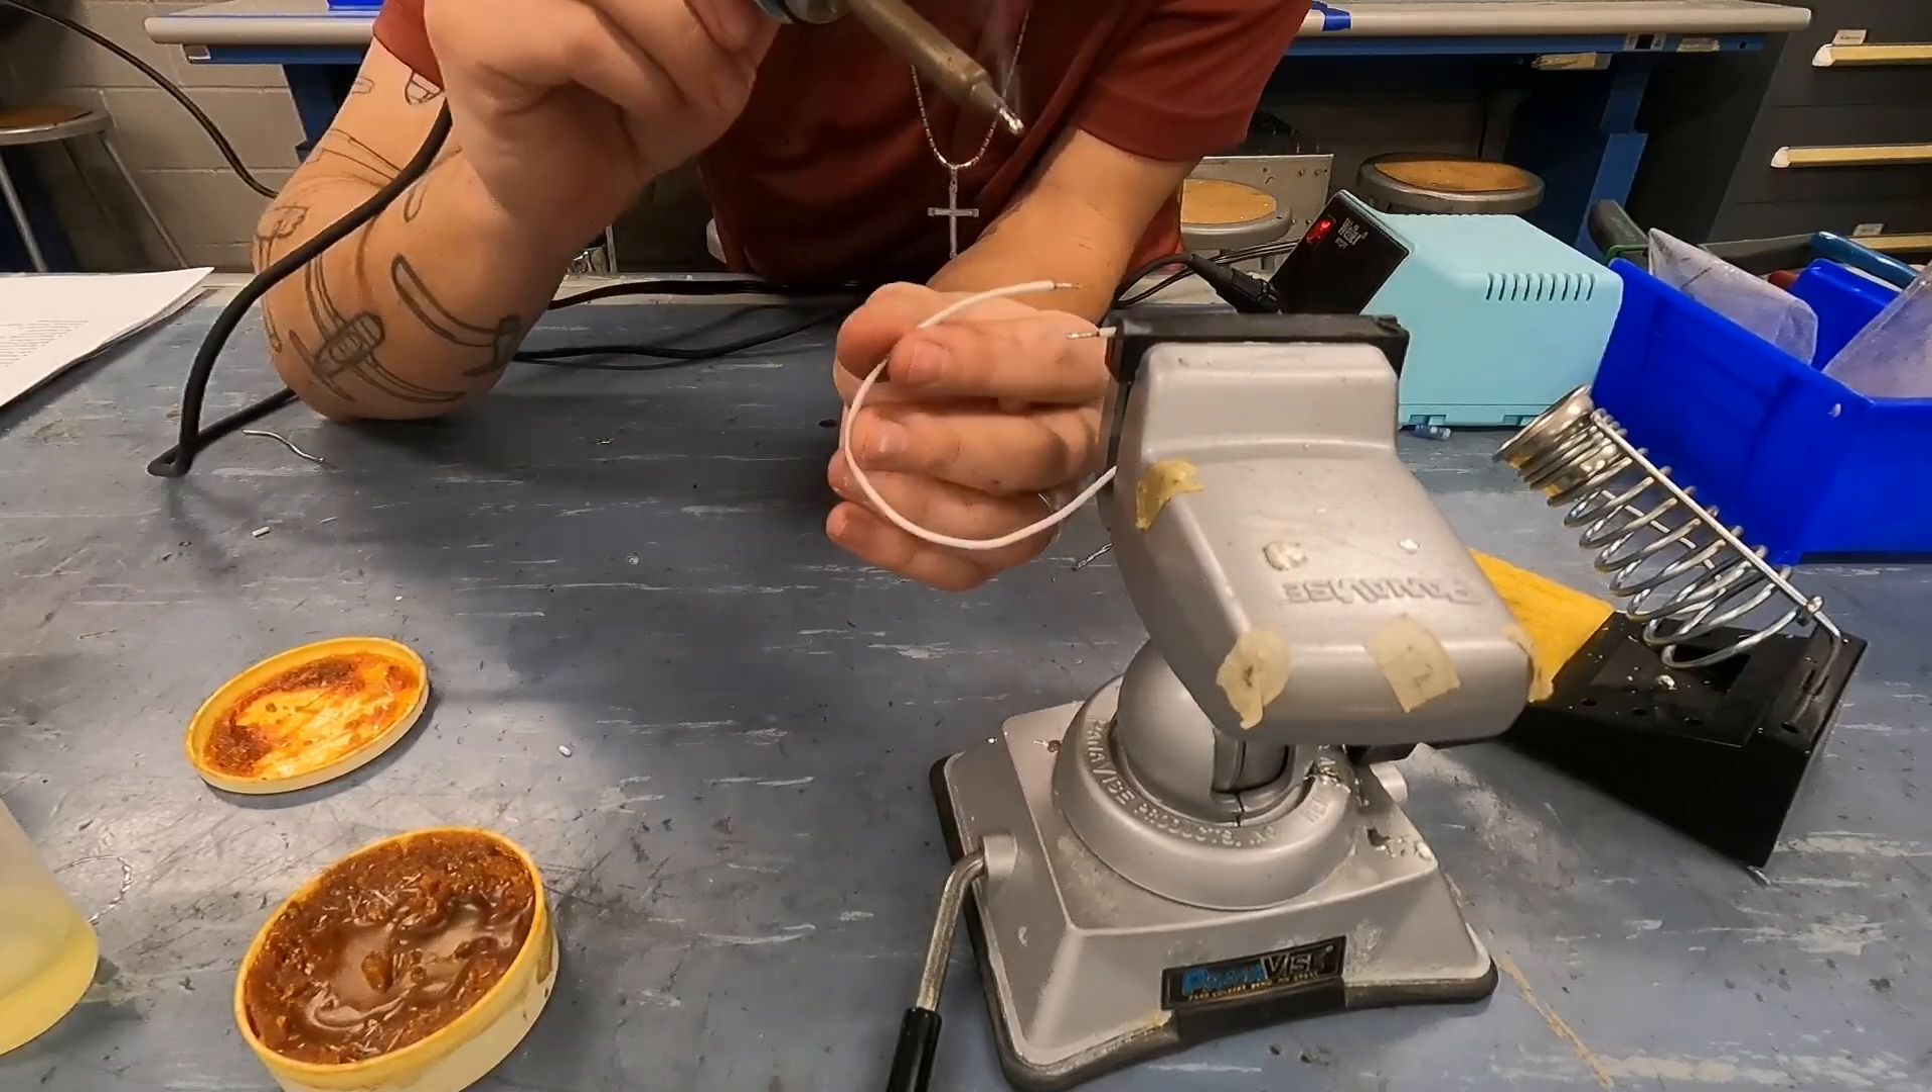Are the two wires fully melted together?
No.